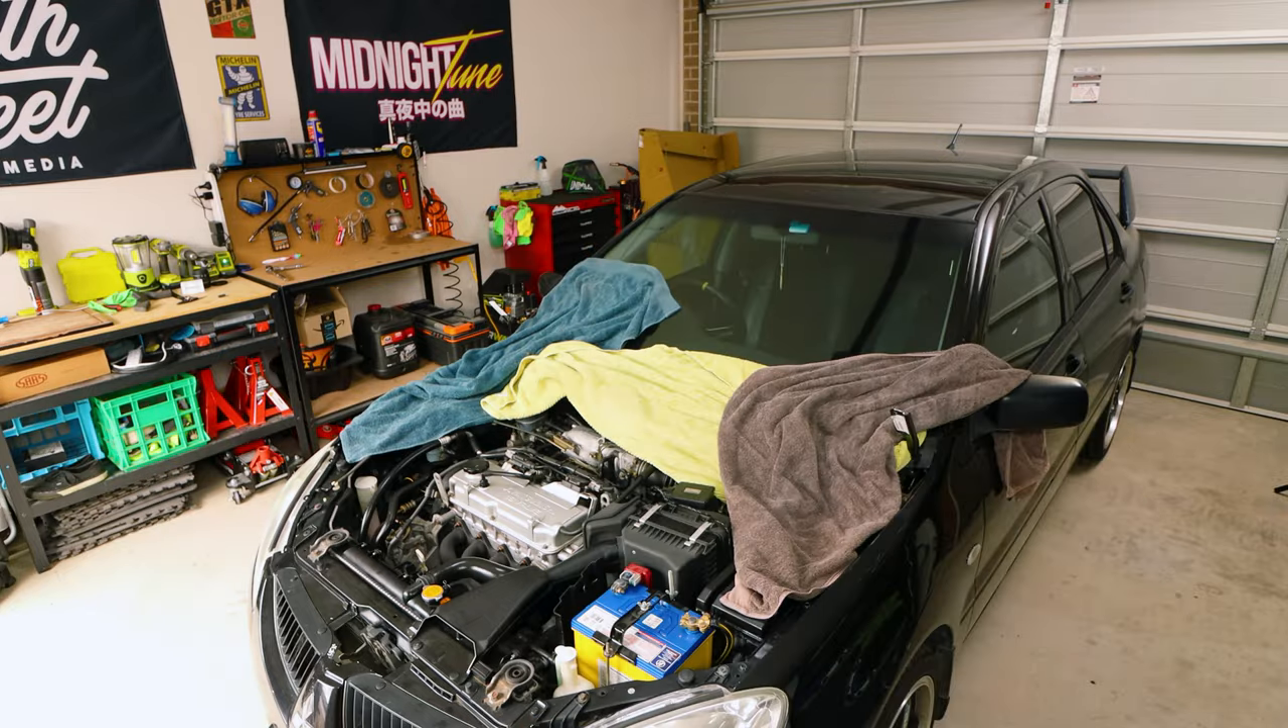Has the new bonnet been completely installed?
No.